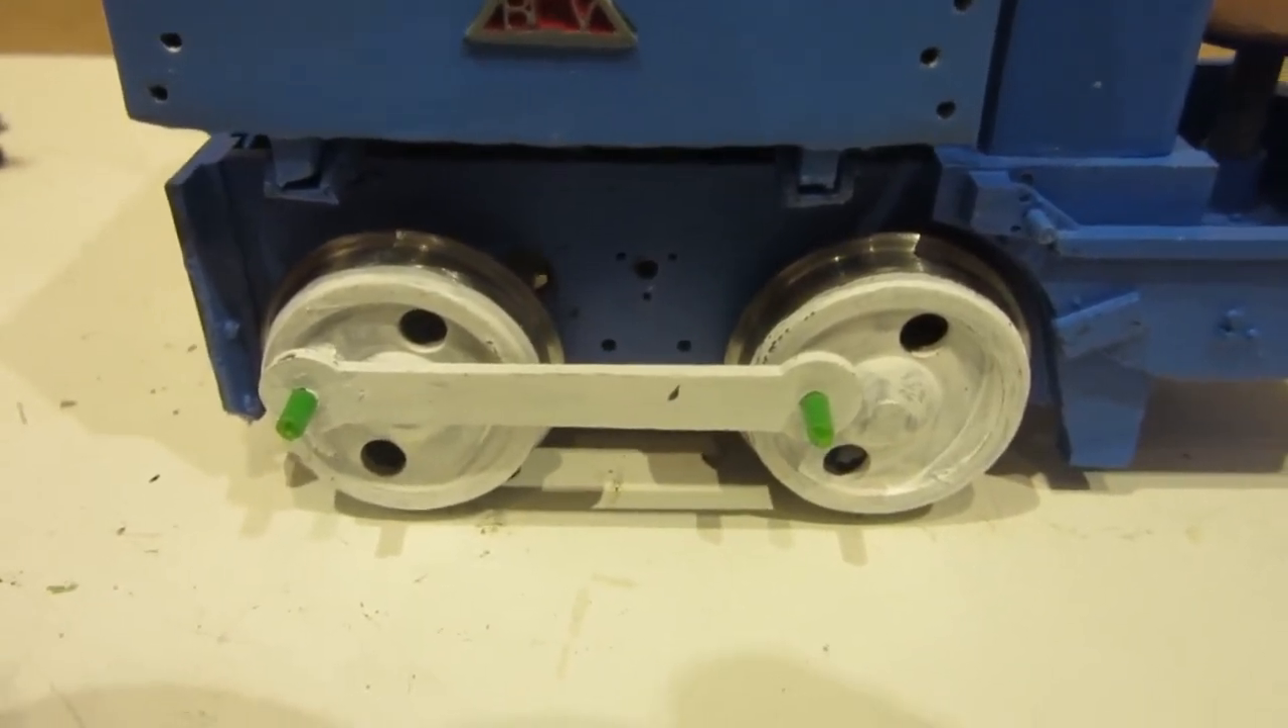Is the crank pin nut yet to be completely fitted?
Yes.